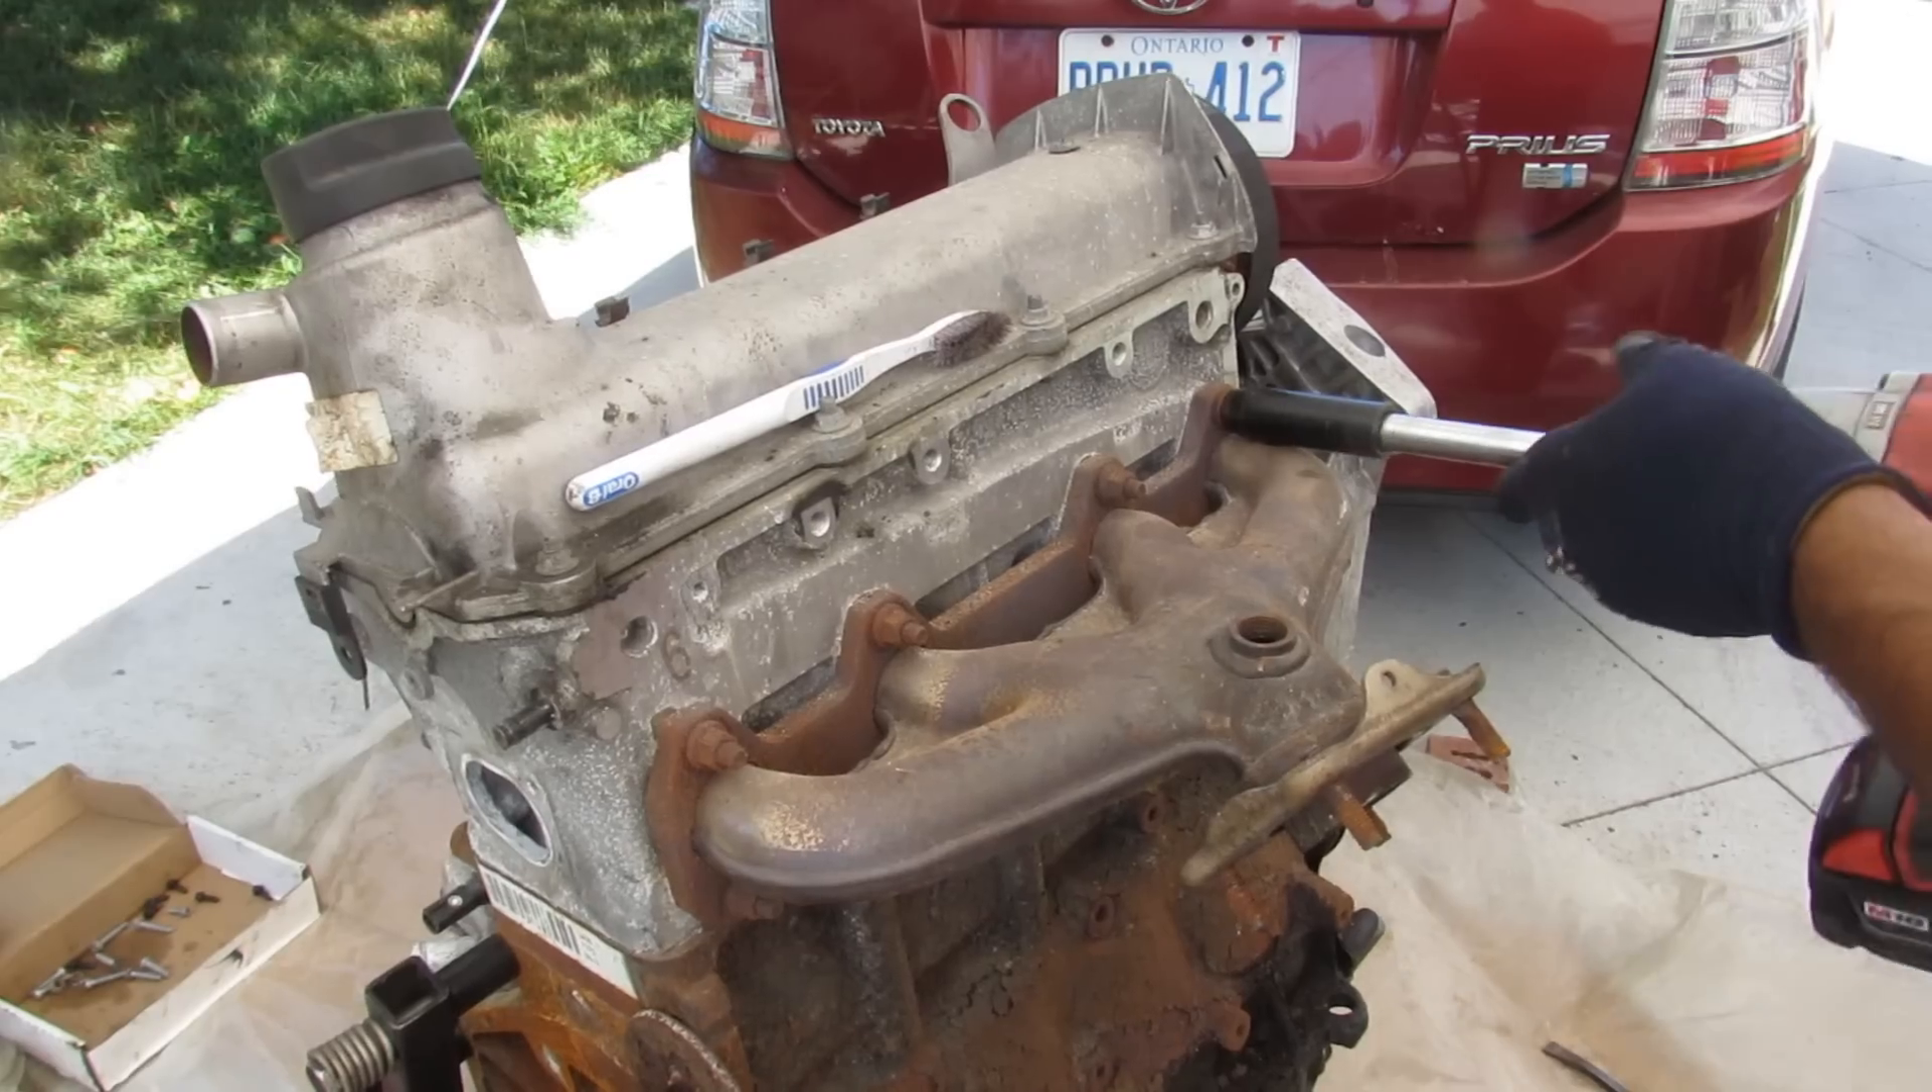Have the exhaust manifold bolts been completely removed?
No.